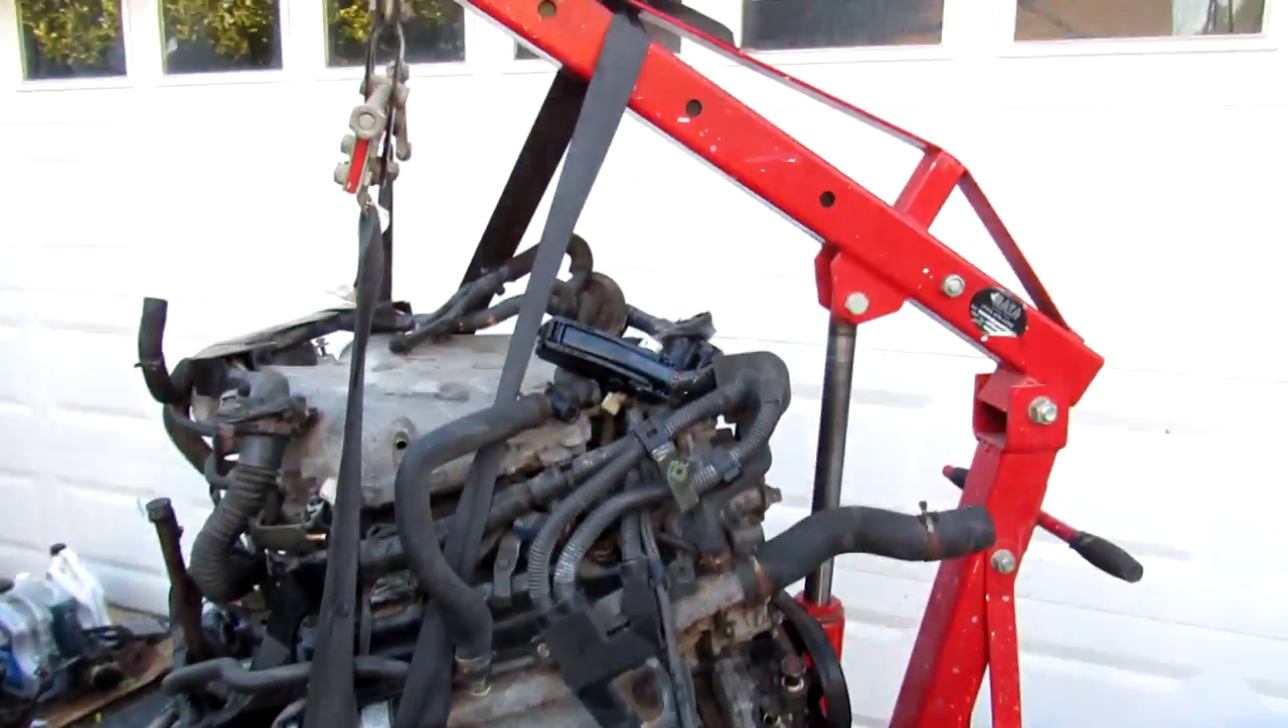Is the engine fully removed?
Yes.